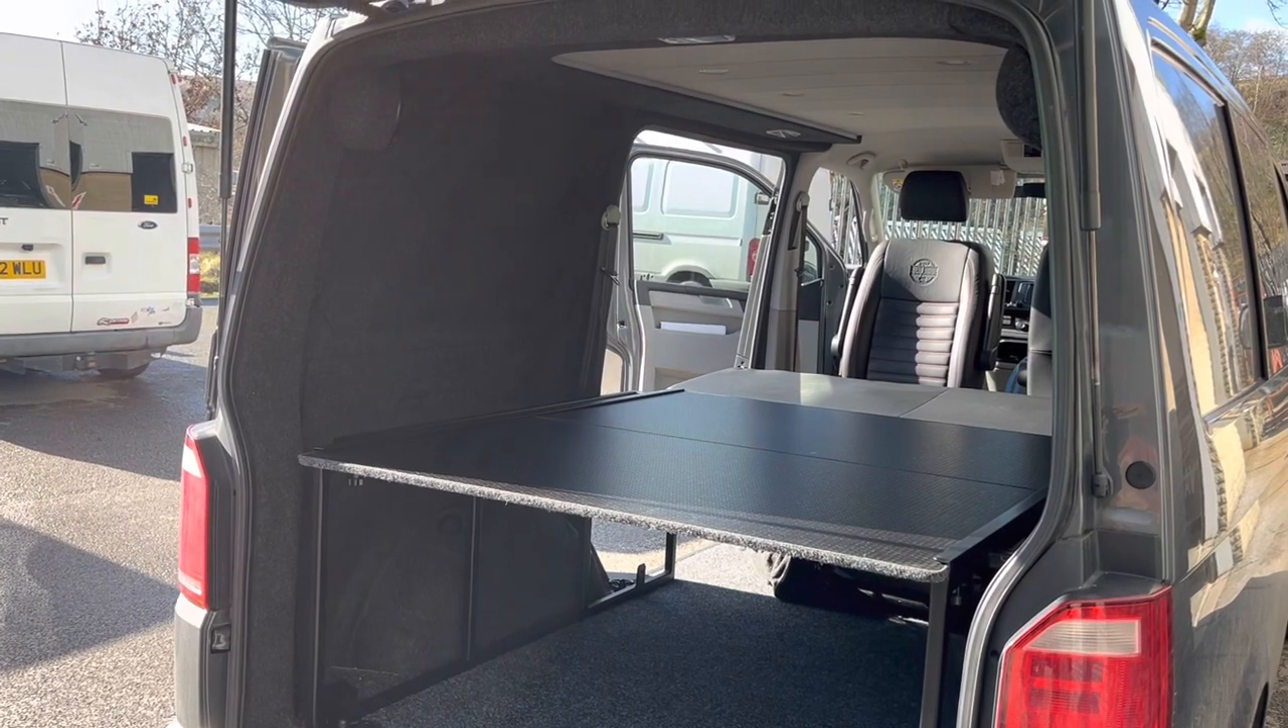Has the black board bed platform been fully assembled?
Yes.